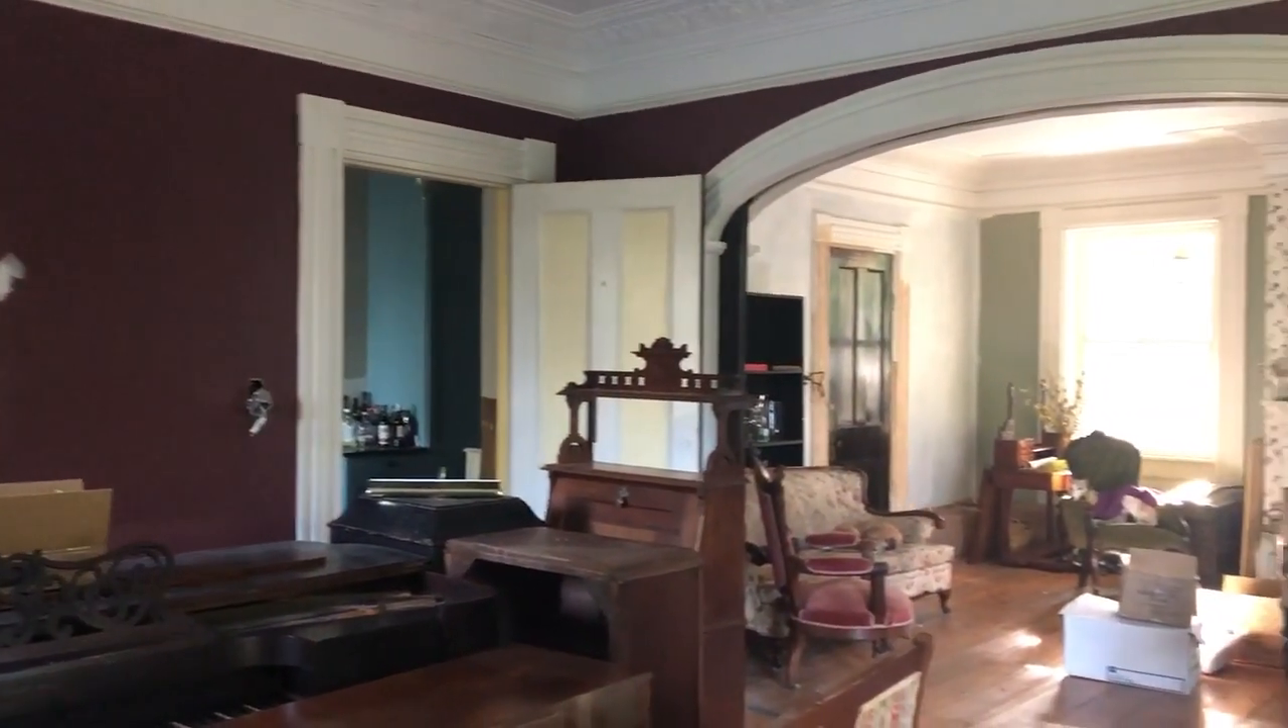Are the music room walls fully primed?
No.